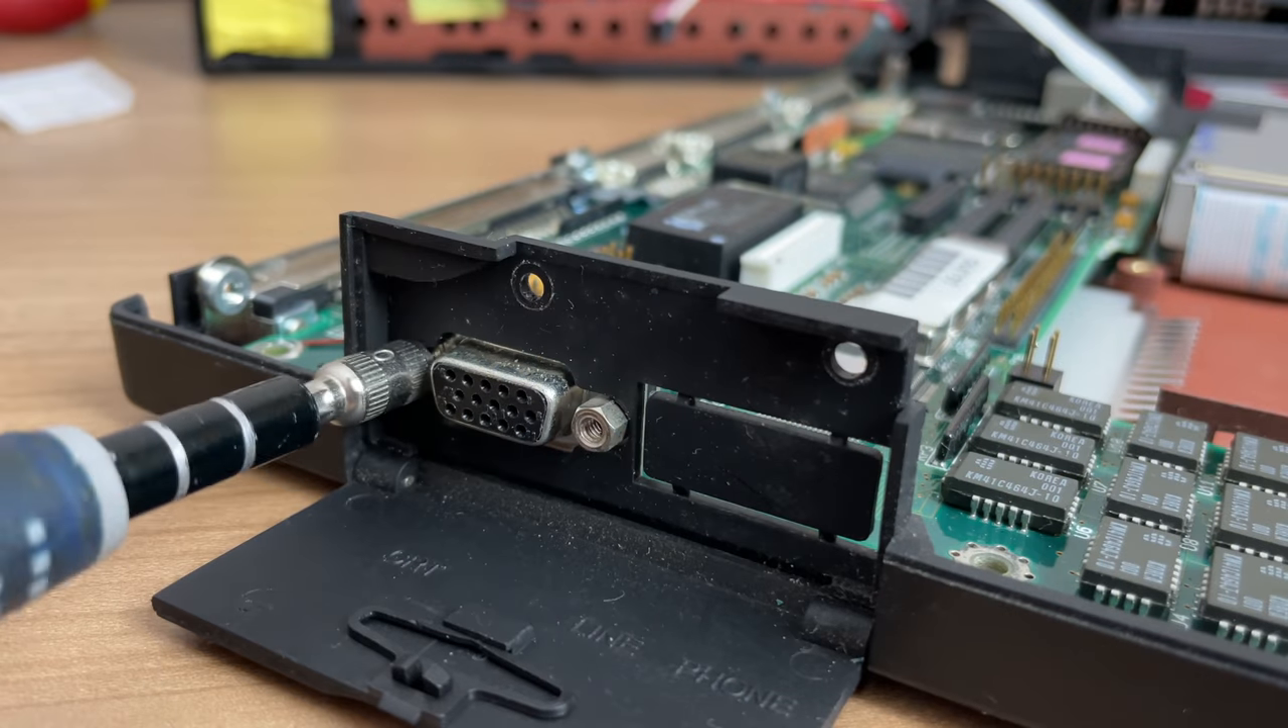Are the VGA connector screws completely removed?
No.